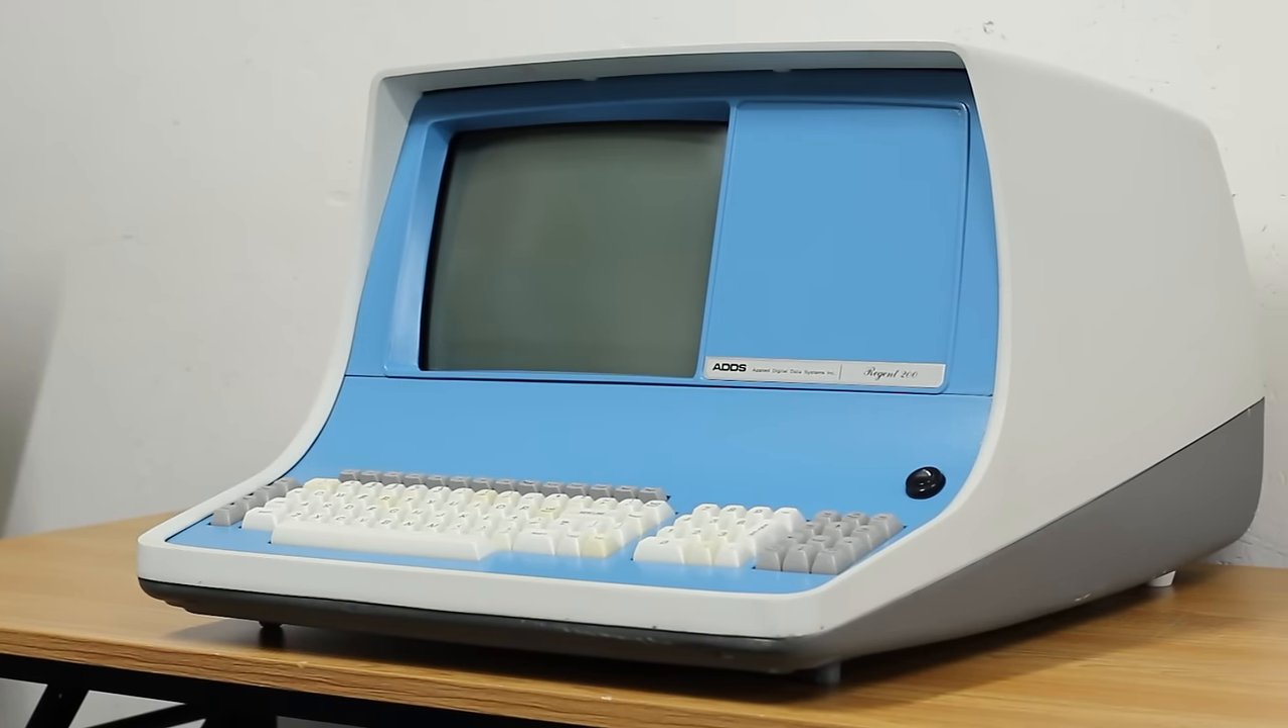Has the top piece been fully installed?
Yes.